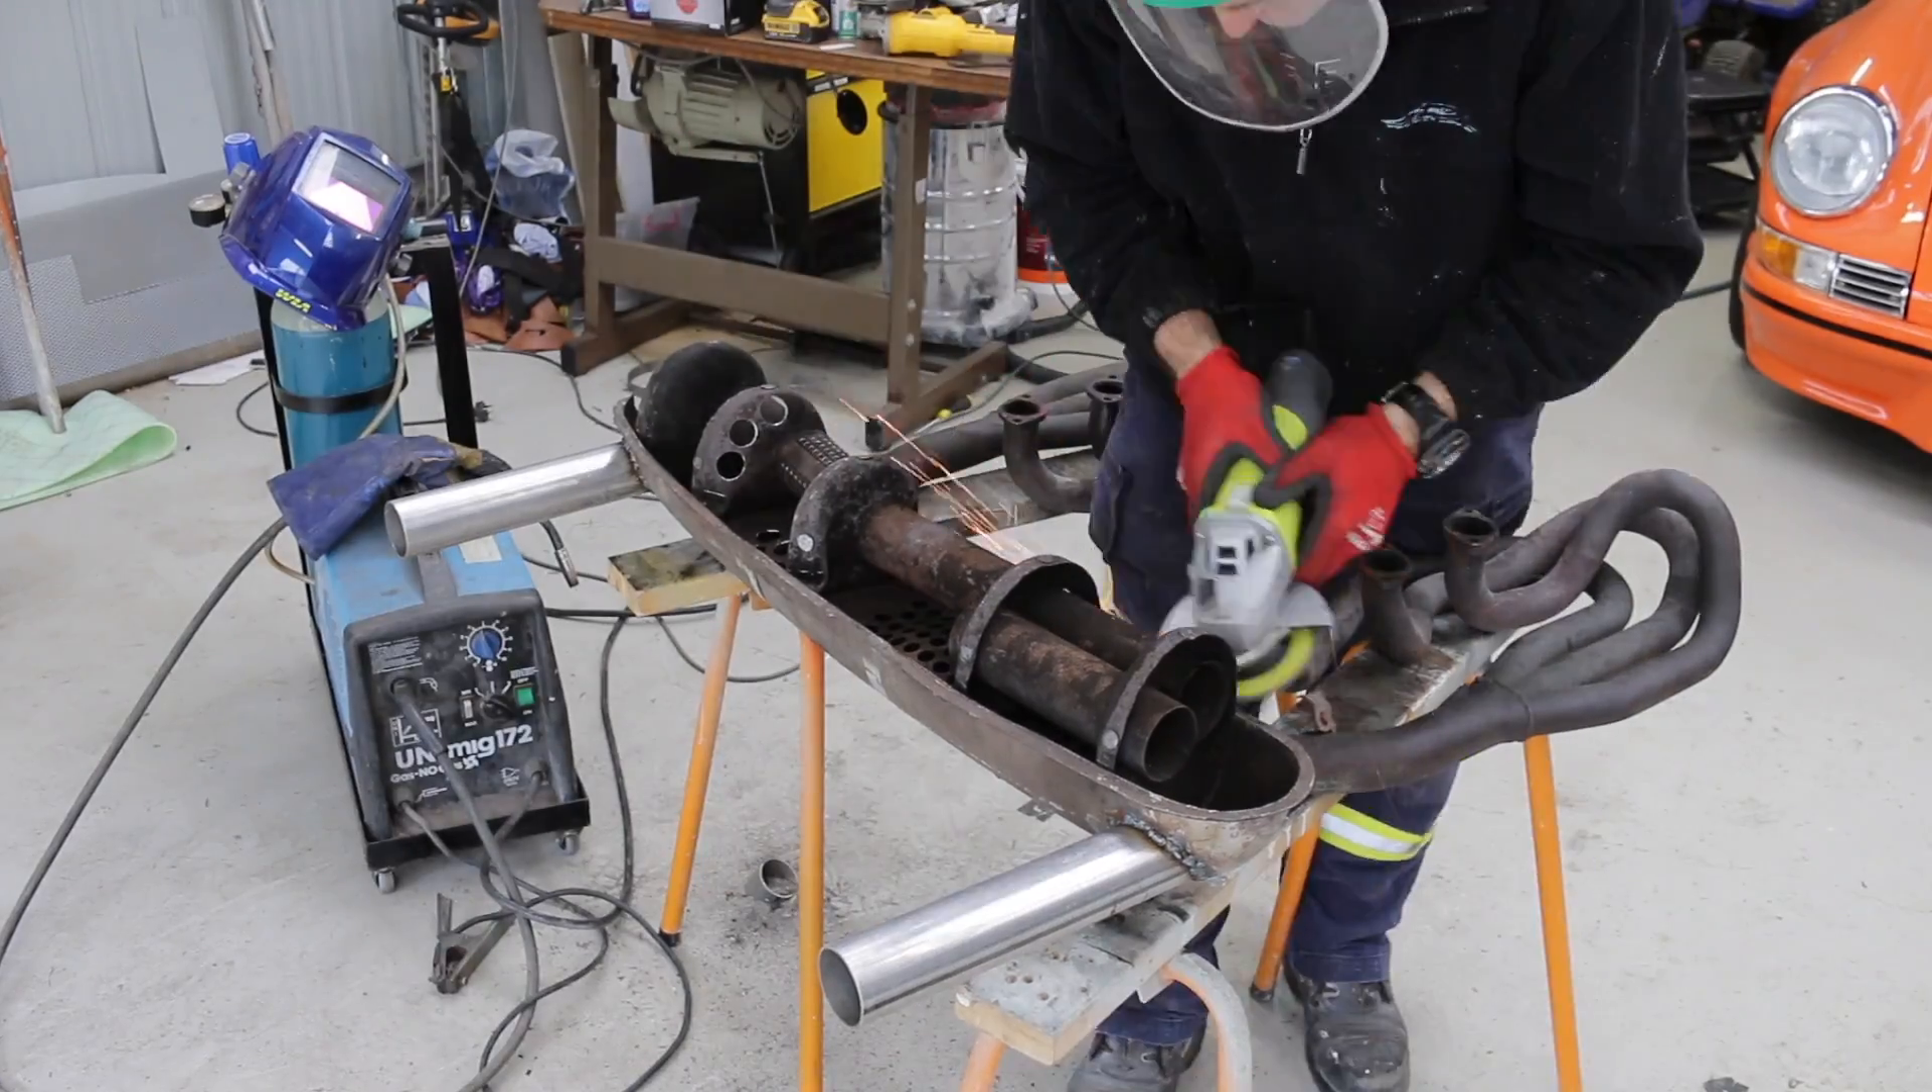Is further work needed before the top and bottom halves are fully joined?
Yes.